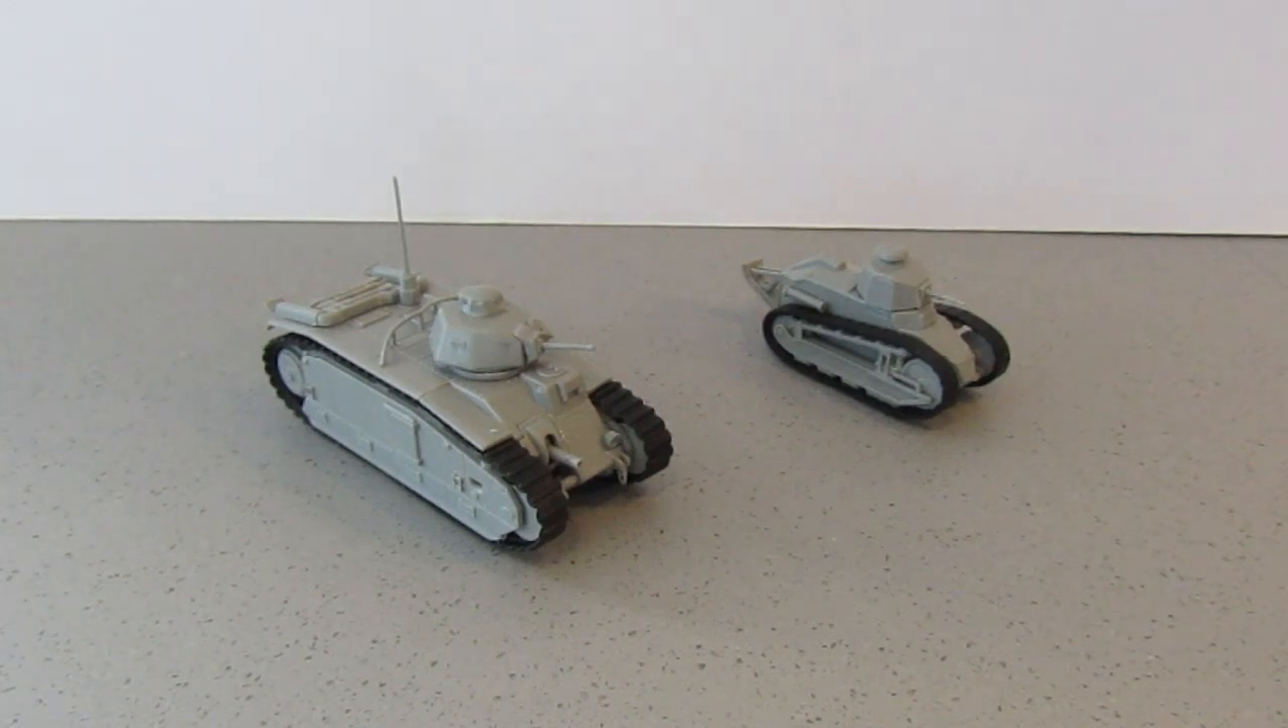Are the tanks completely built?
Yes.